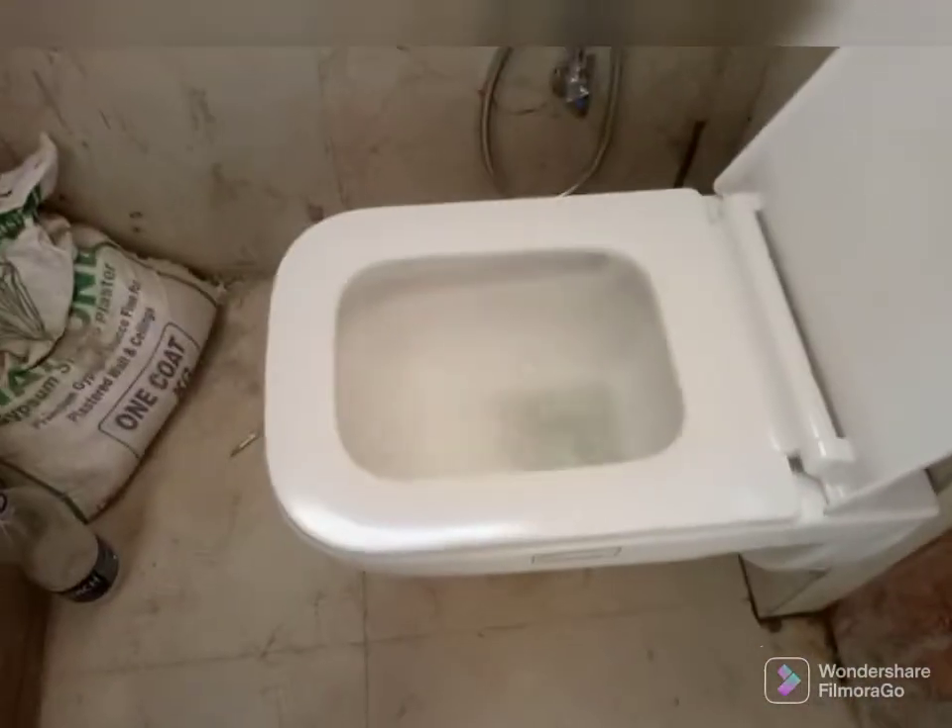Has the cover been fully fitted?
Yes.